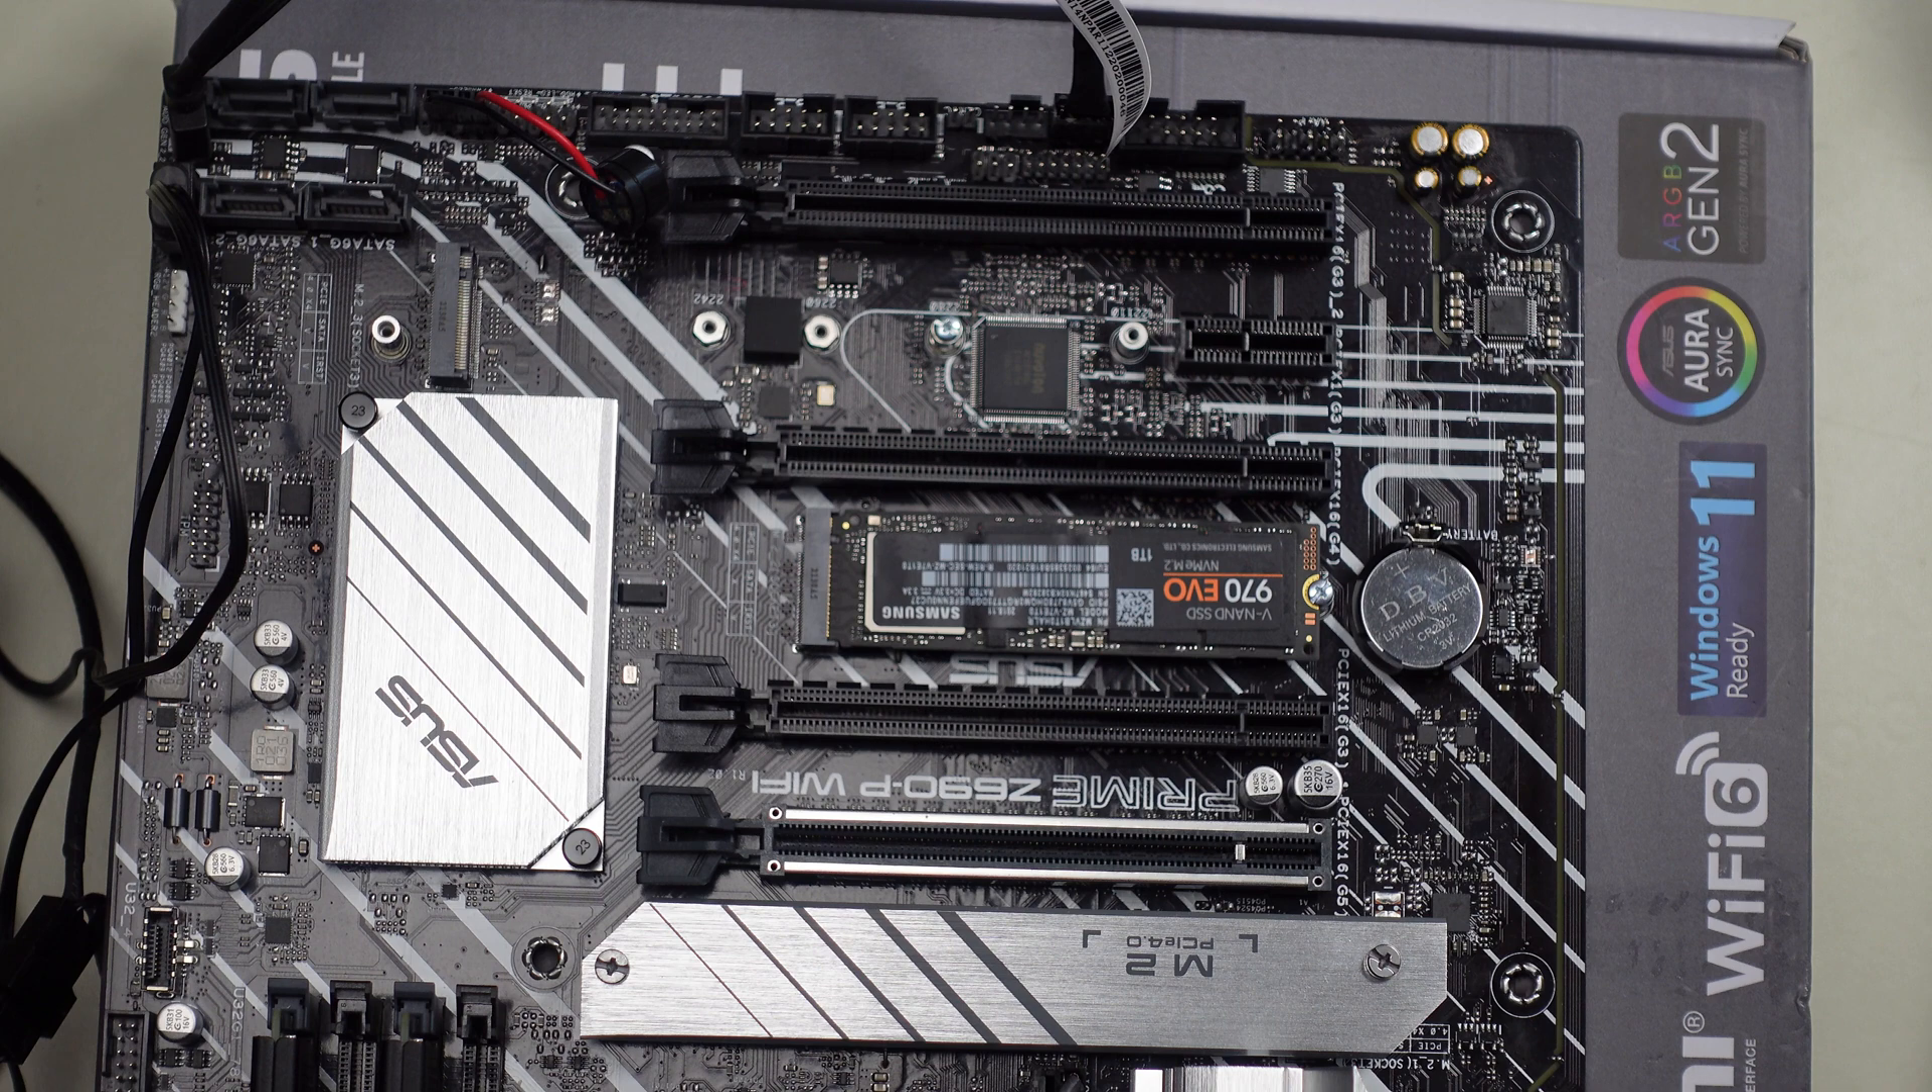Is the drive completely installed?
Yes.